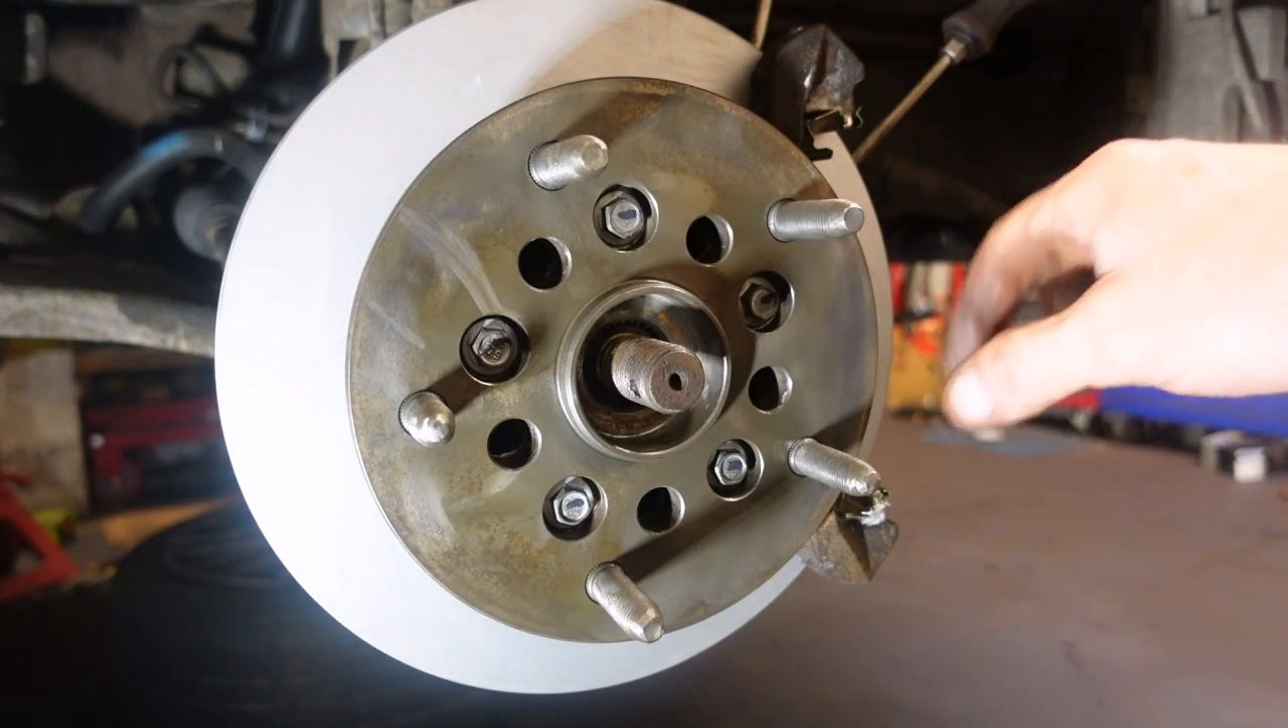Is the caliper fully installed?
No.